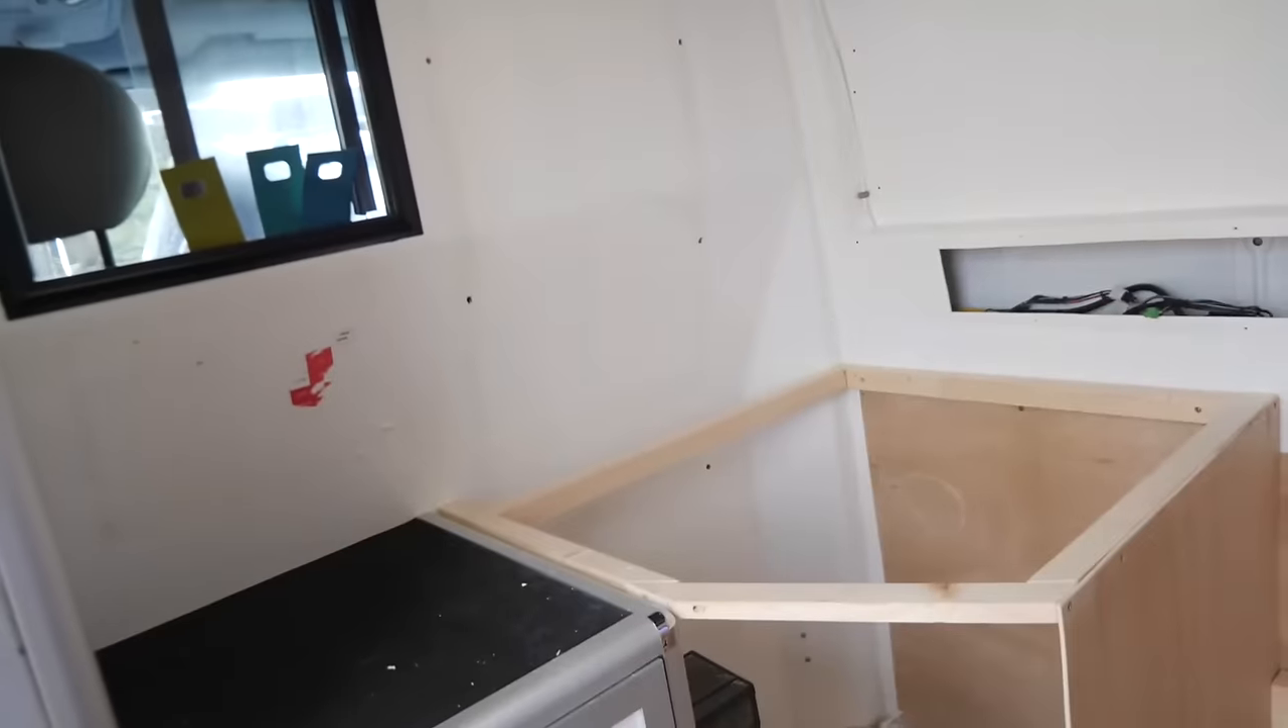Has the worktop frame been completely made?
Yes.